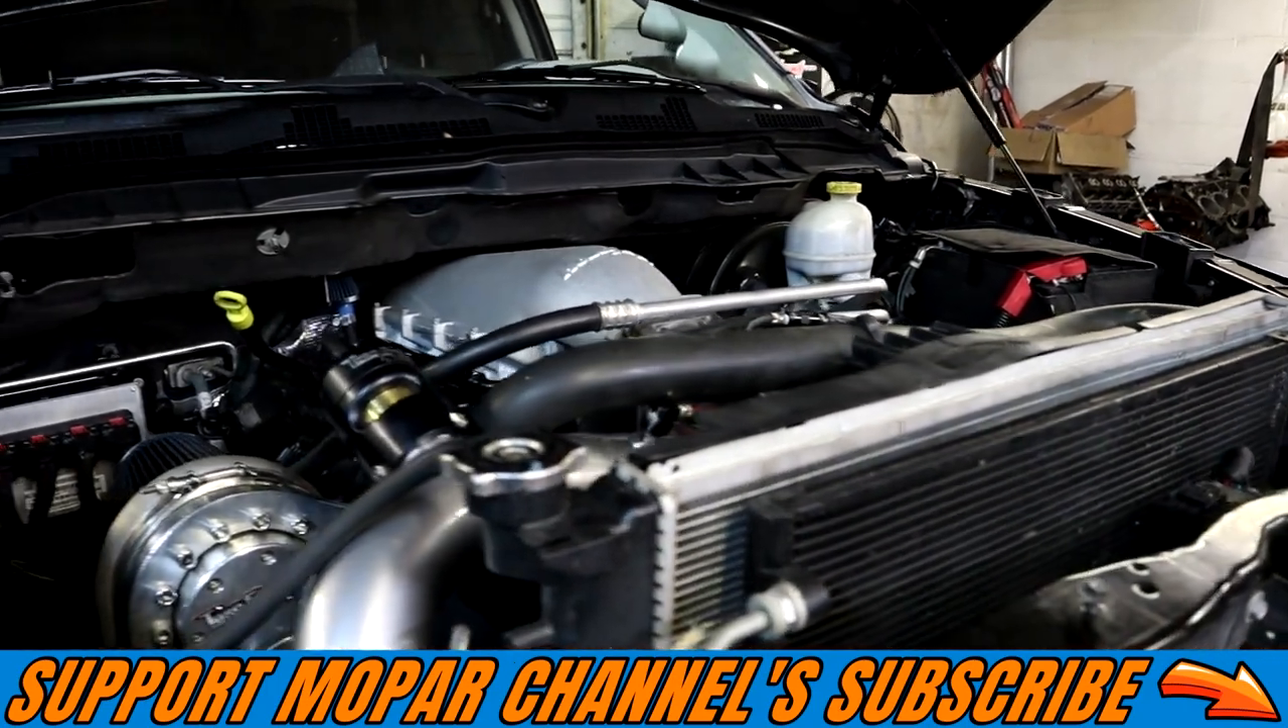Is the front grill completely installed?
No.